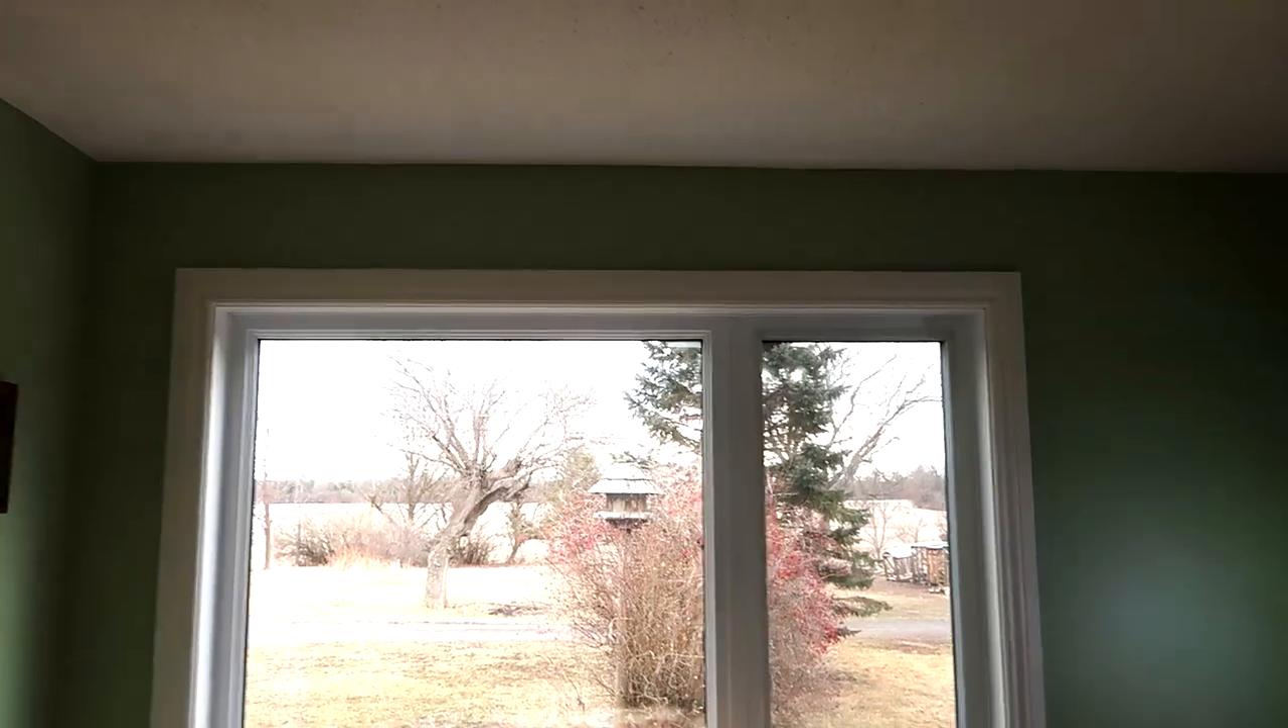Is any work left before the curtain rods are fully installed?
Yes.